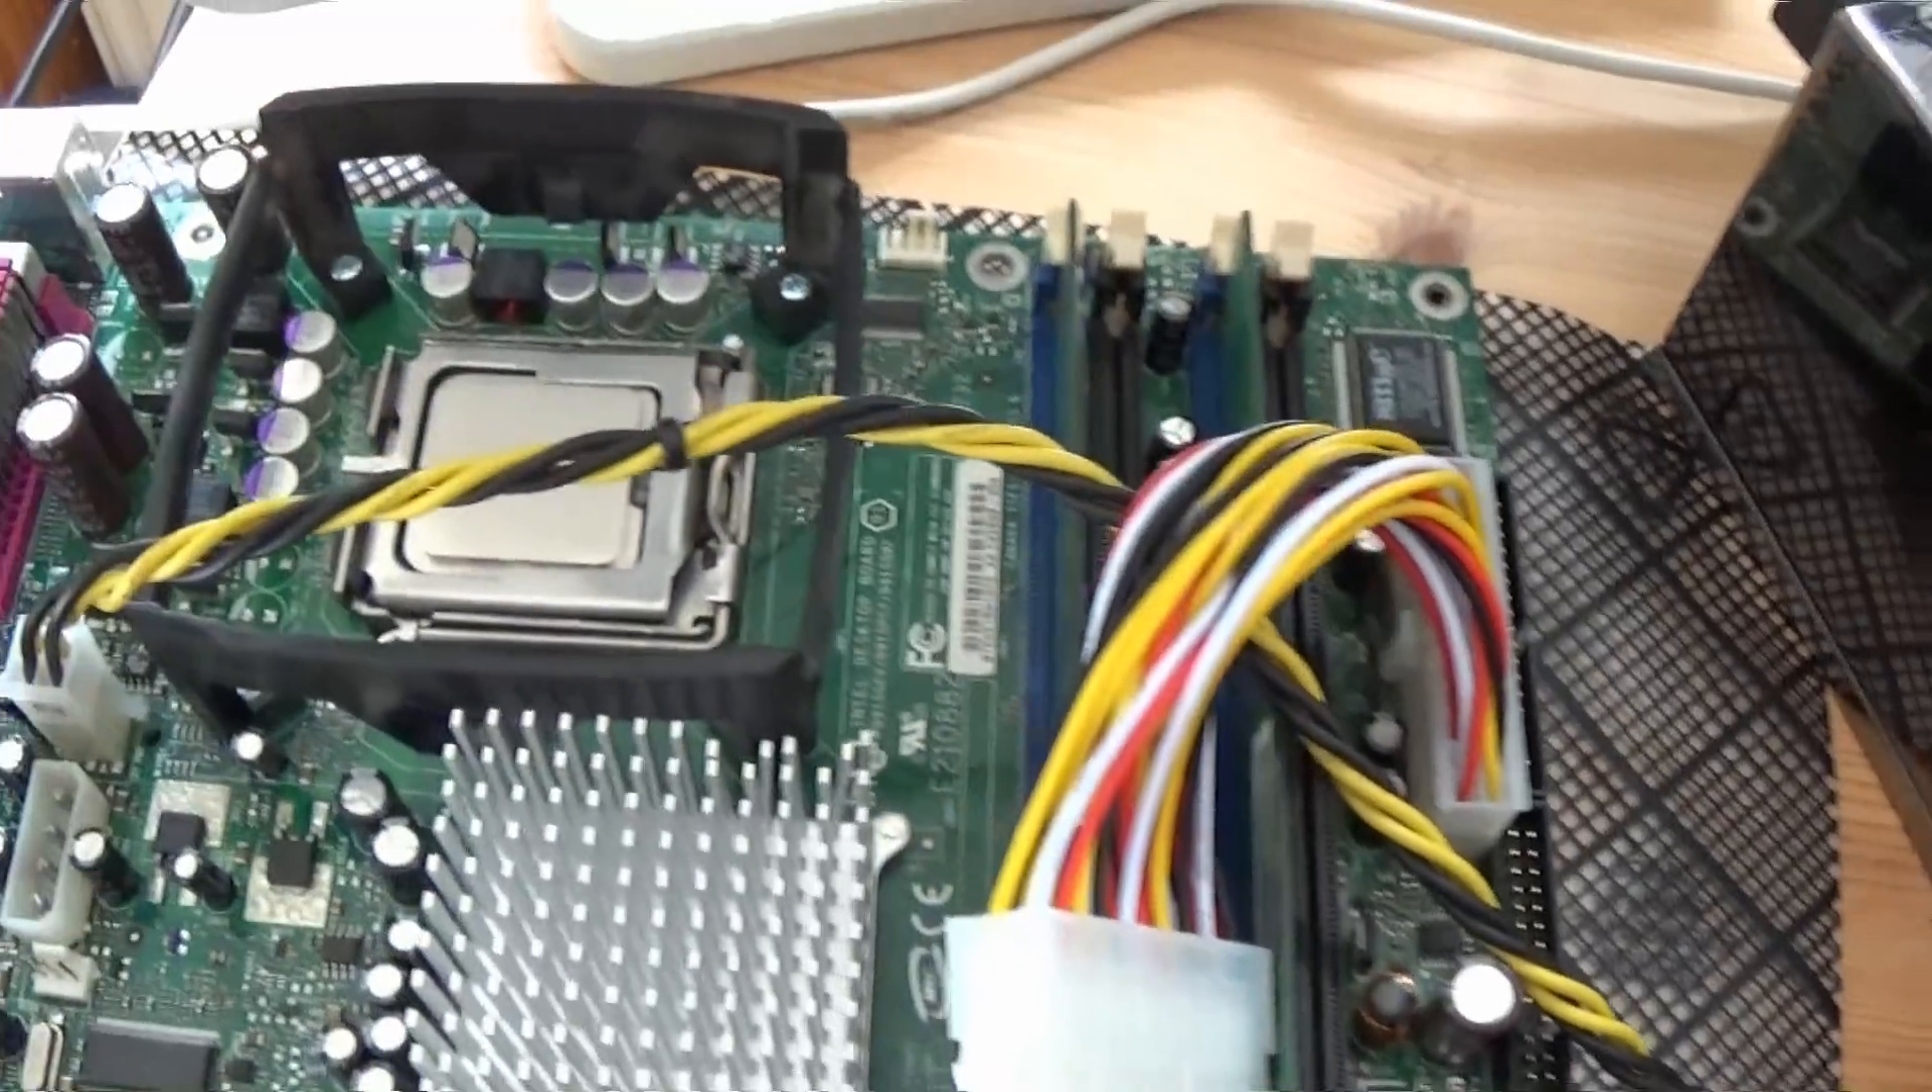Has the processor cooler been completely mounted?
No.